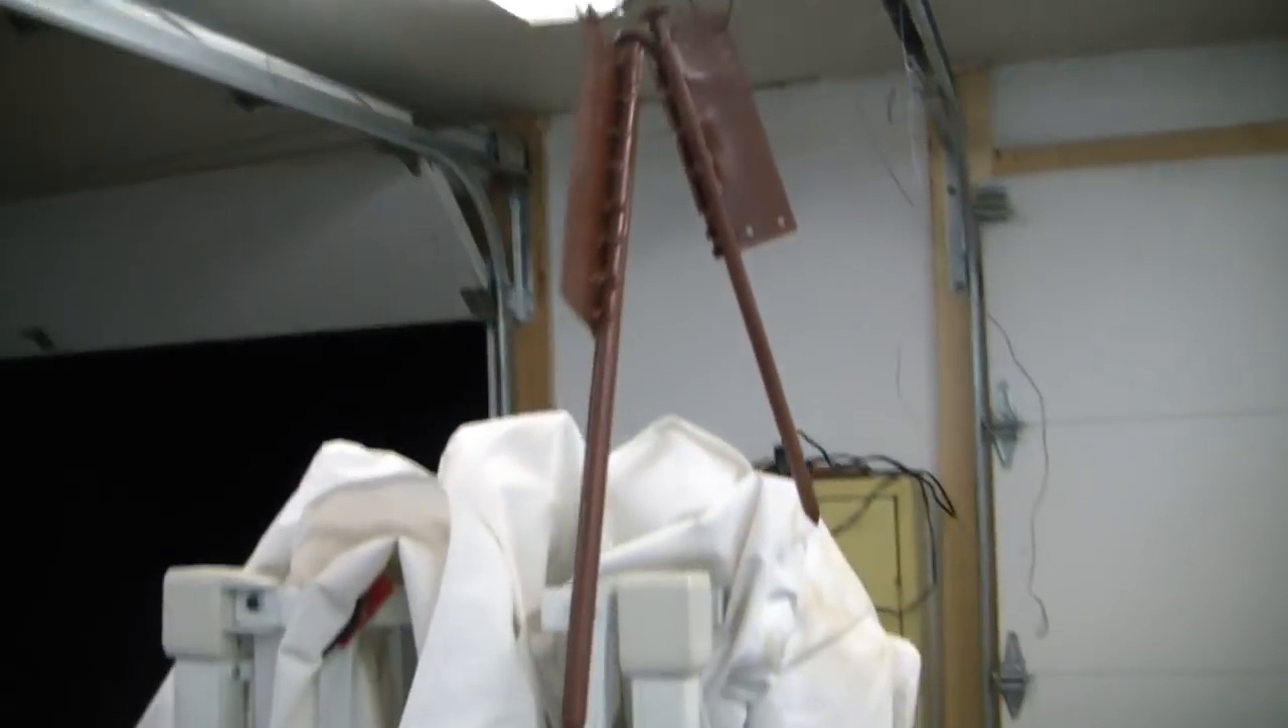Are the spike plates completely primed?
Yes.